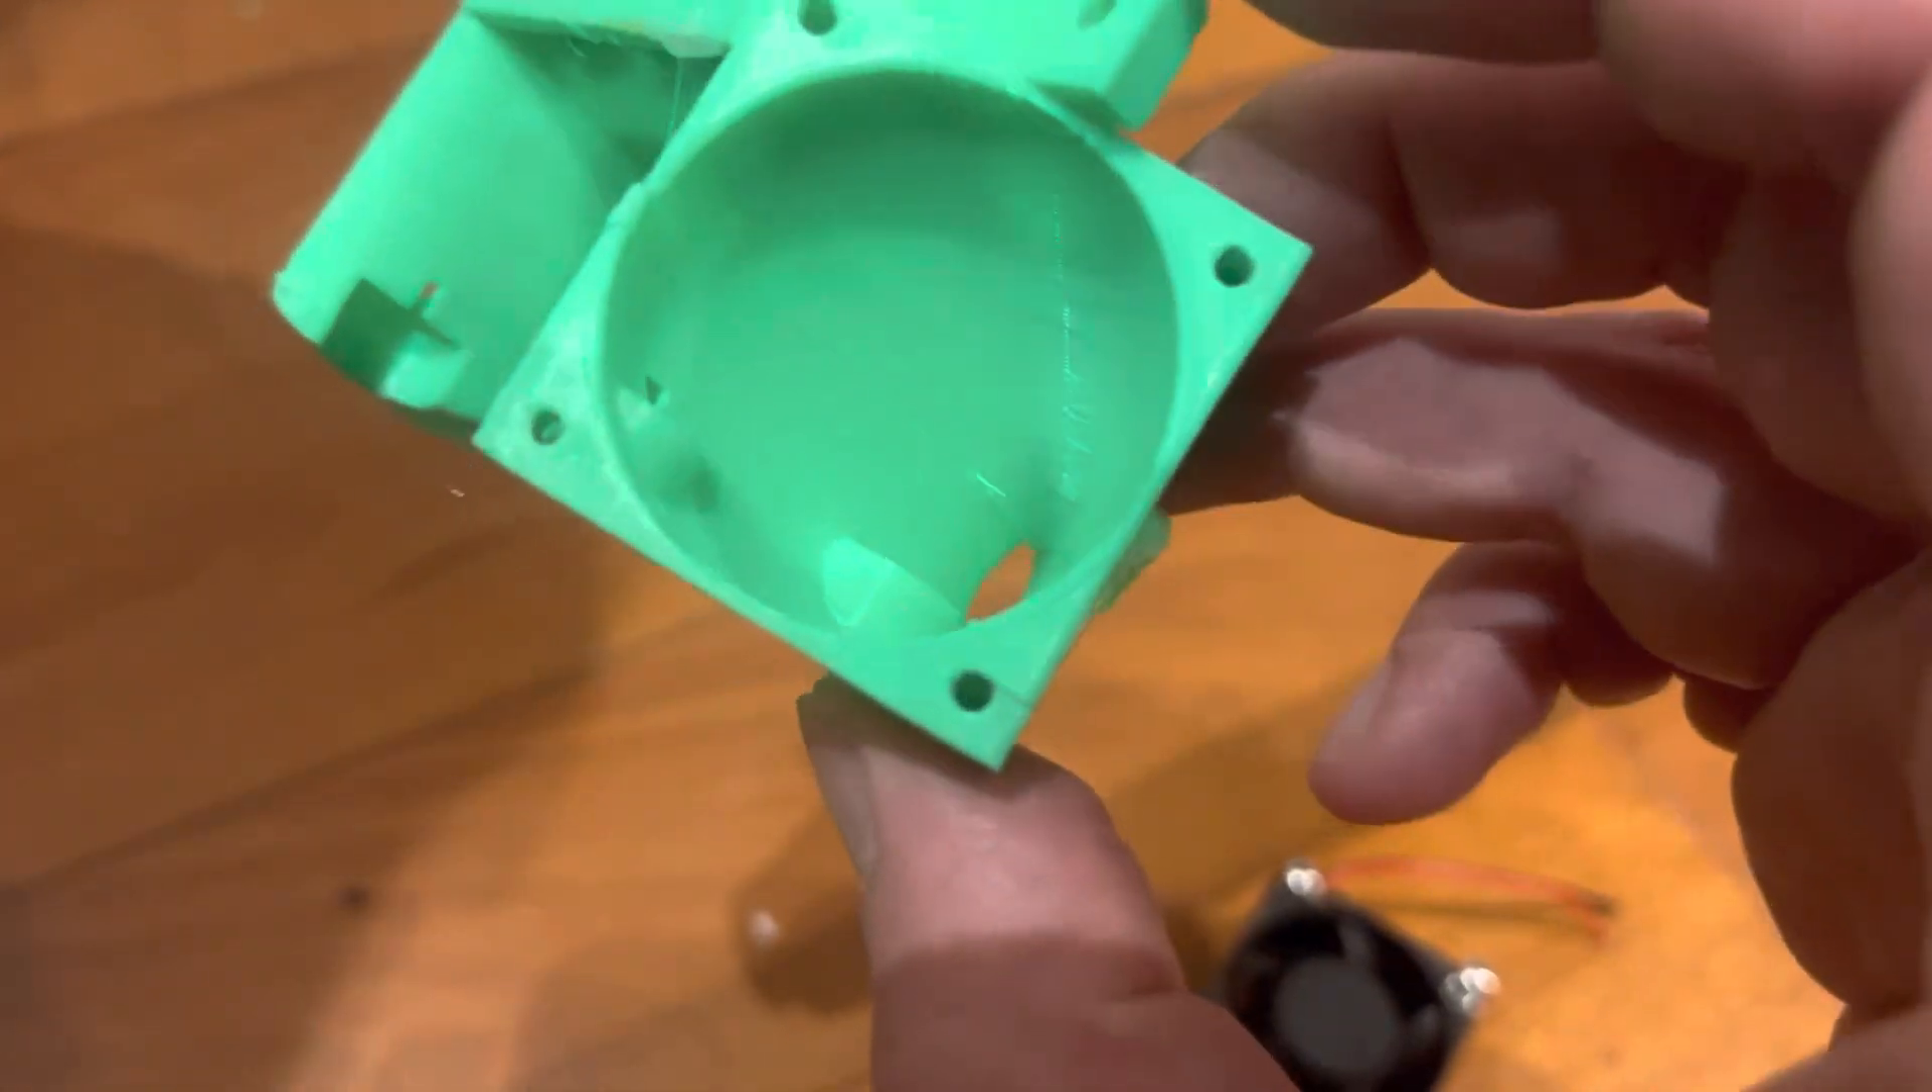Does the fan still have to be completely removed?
No.